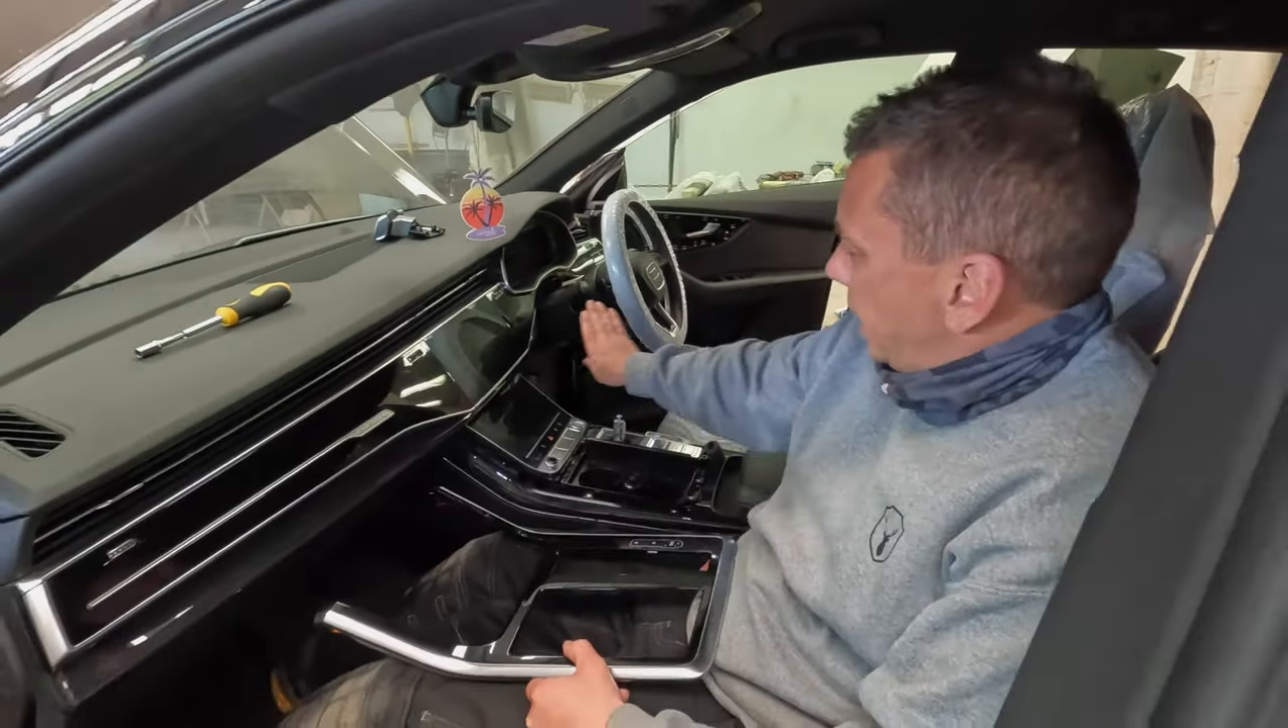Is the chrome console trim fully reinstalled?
No.